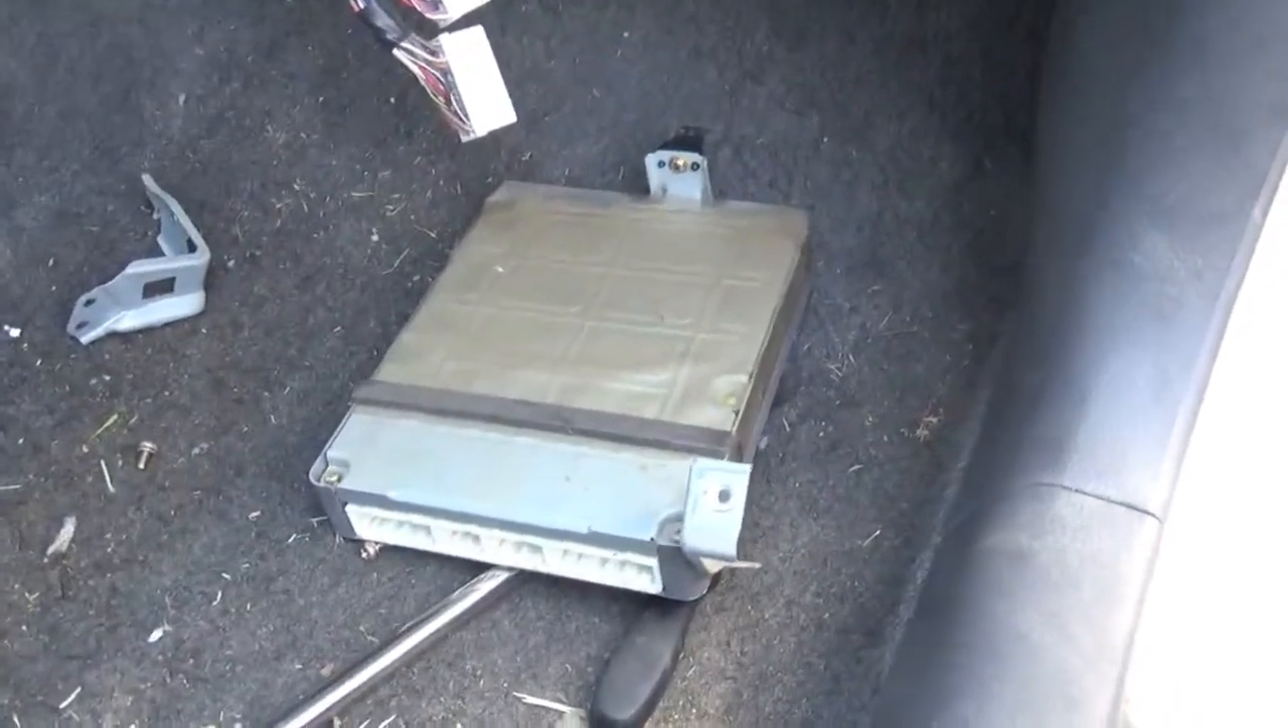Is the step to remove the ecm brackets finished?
No.